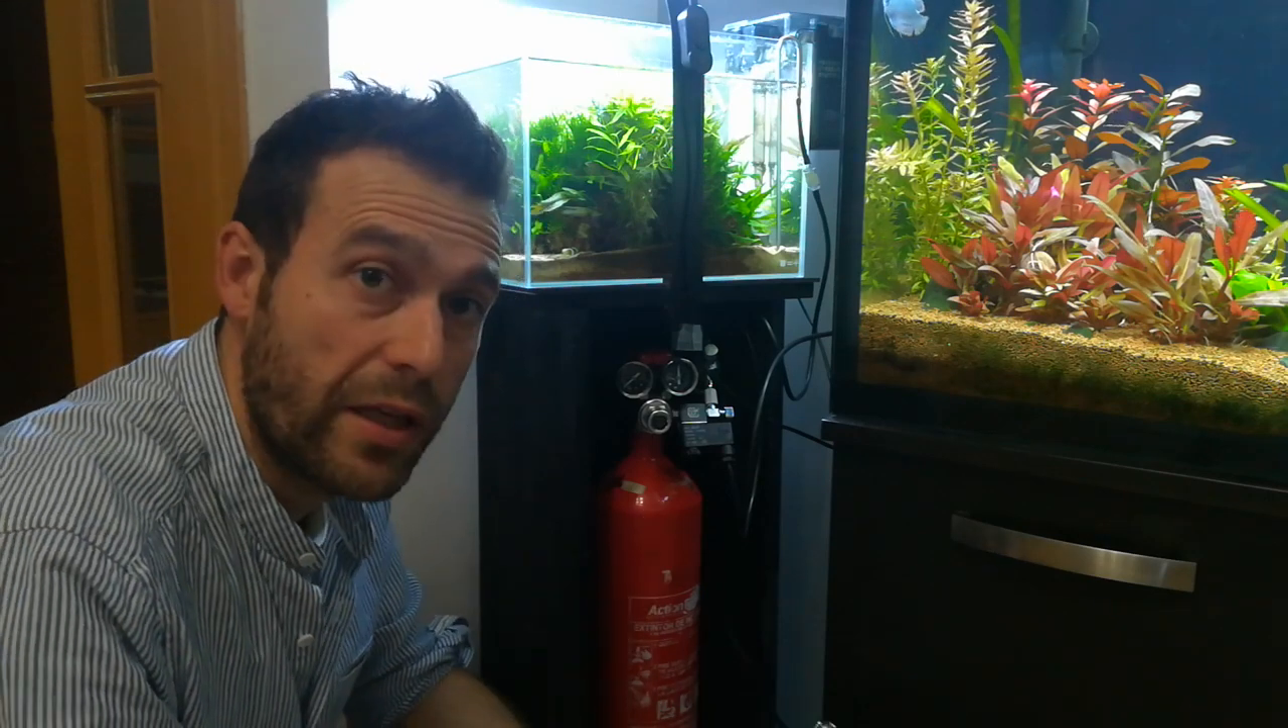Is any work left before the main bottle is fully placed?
No.